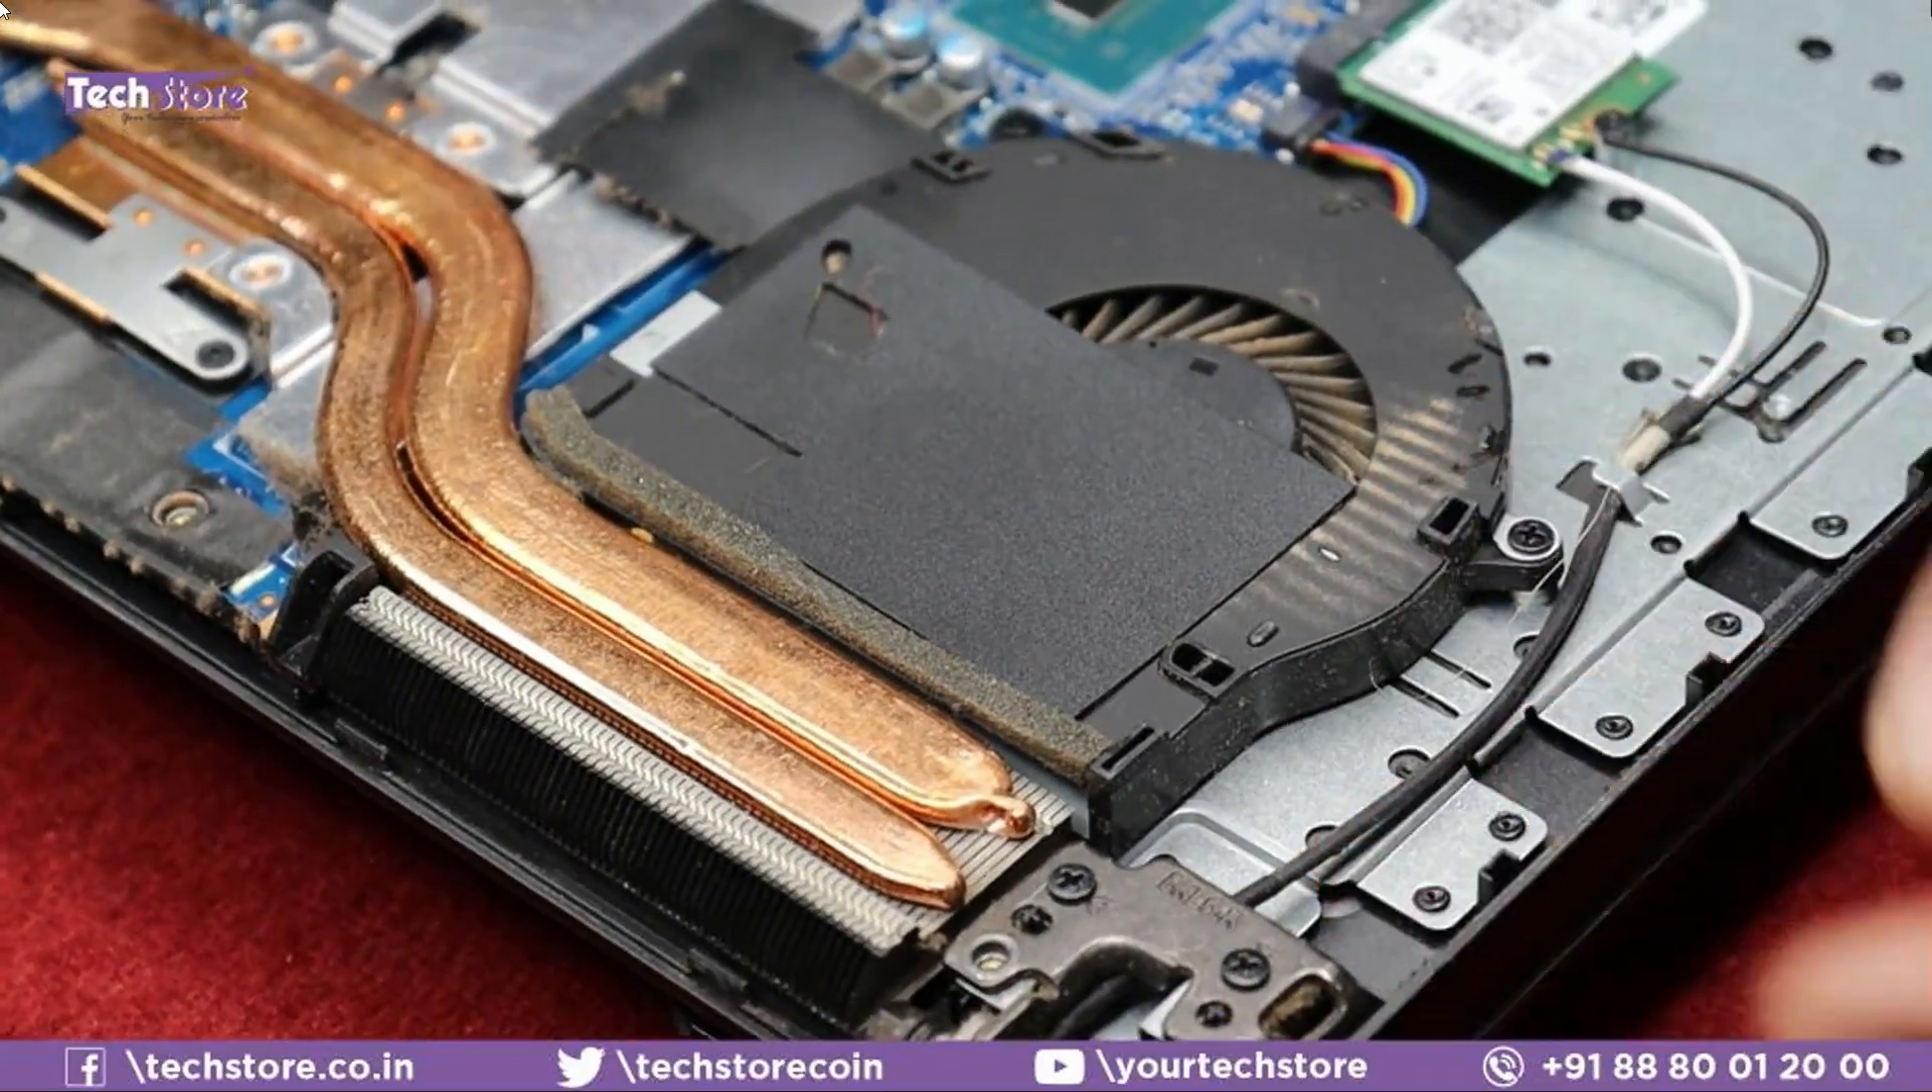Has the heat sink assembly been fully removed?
No.